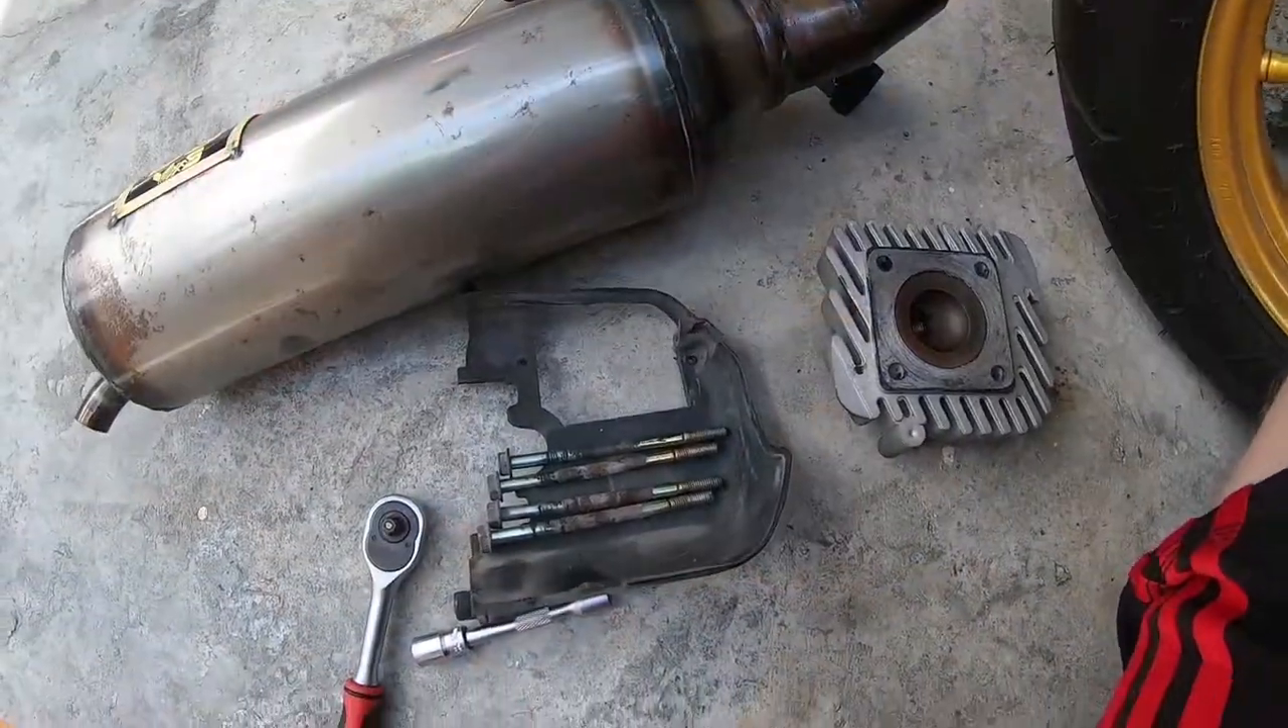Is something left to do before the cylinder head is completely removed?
No.